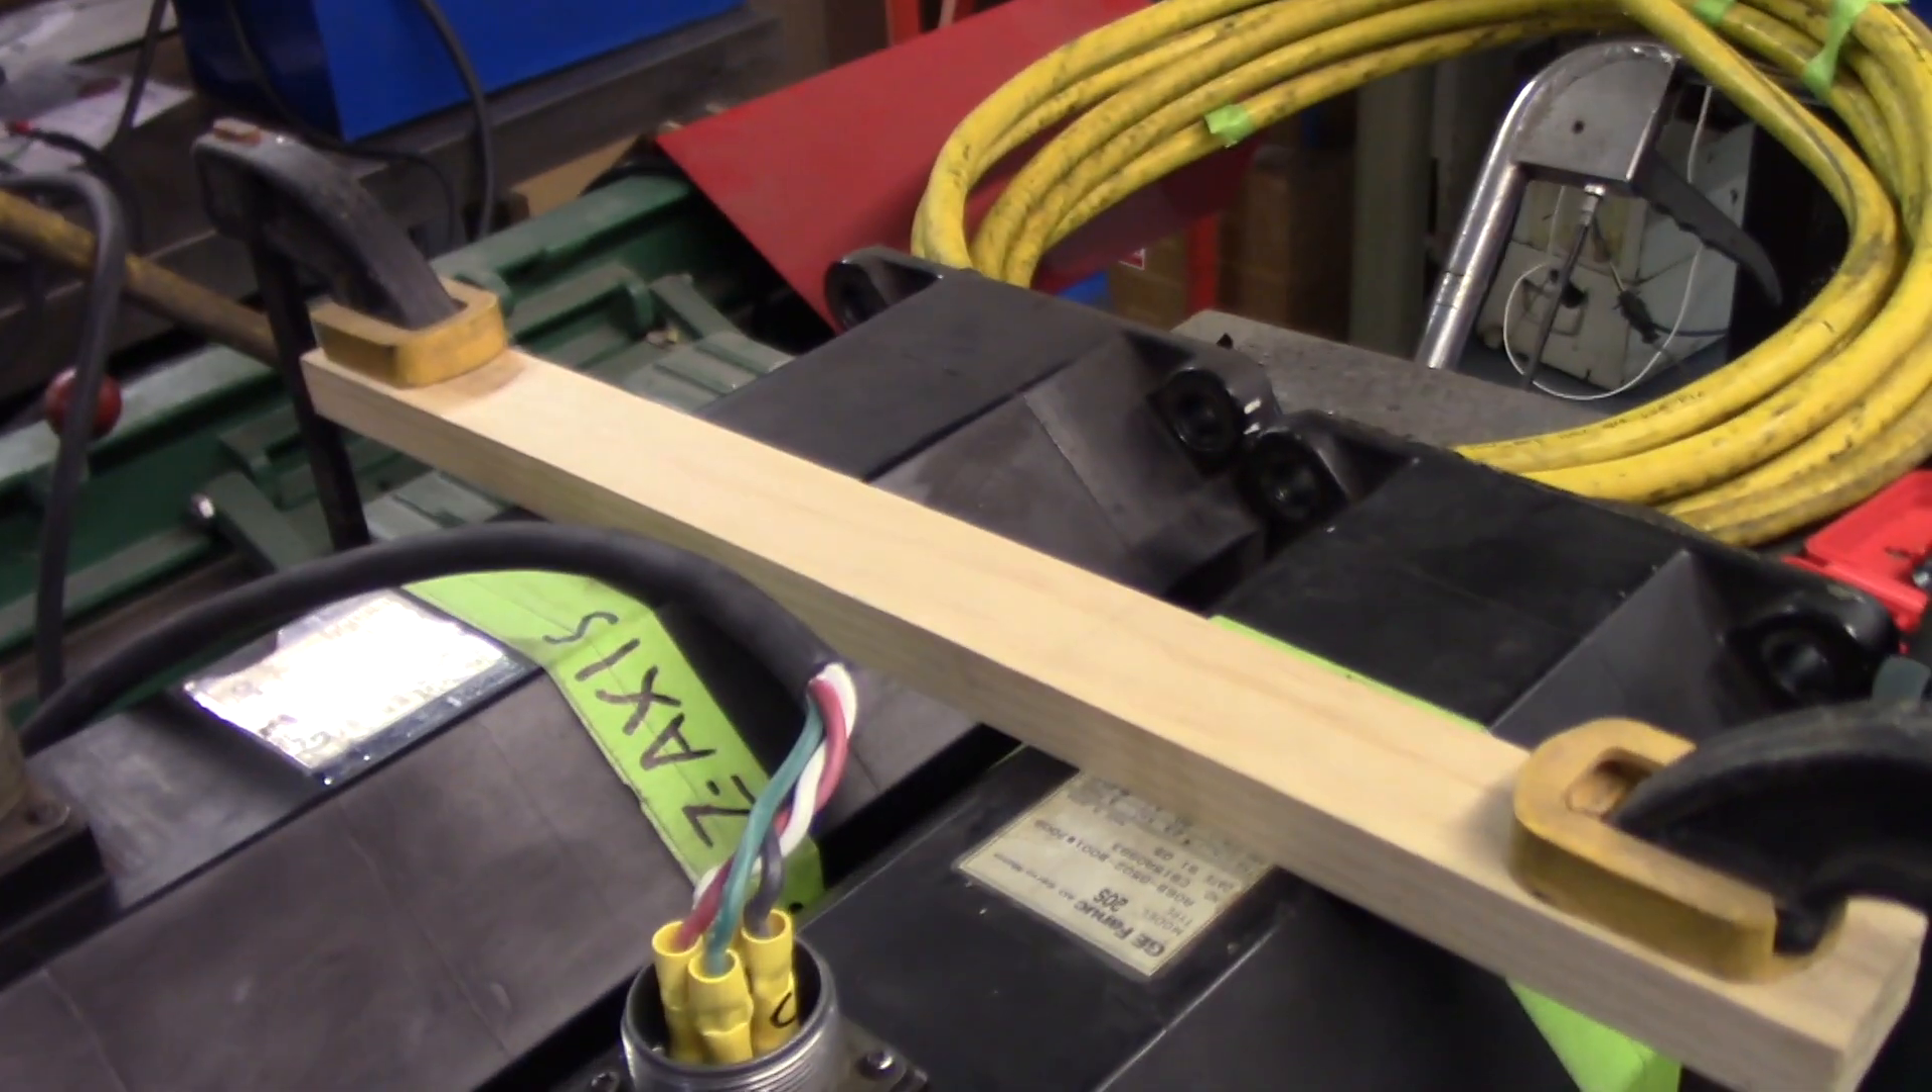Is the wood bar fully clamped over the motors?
Yes.